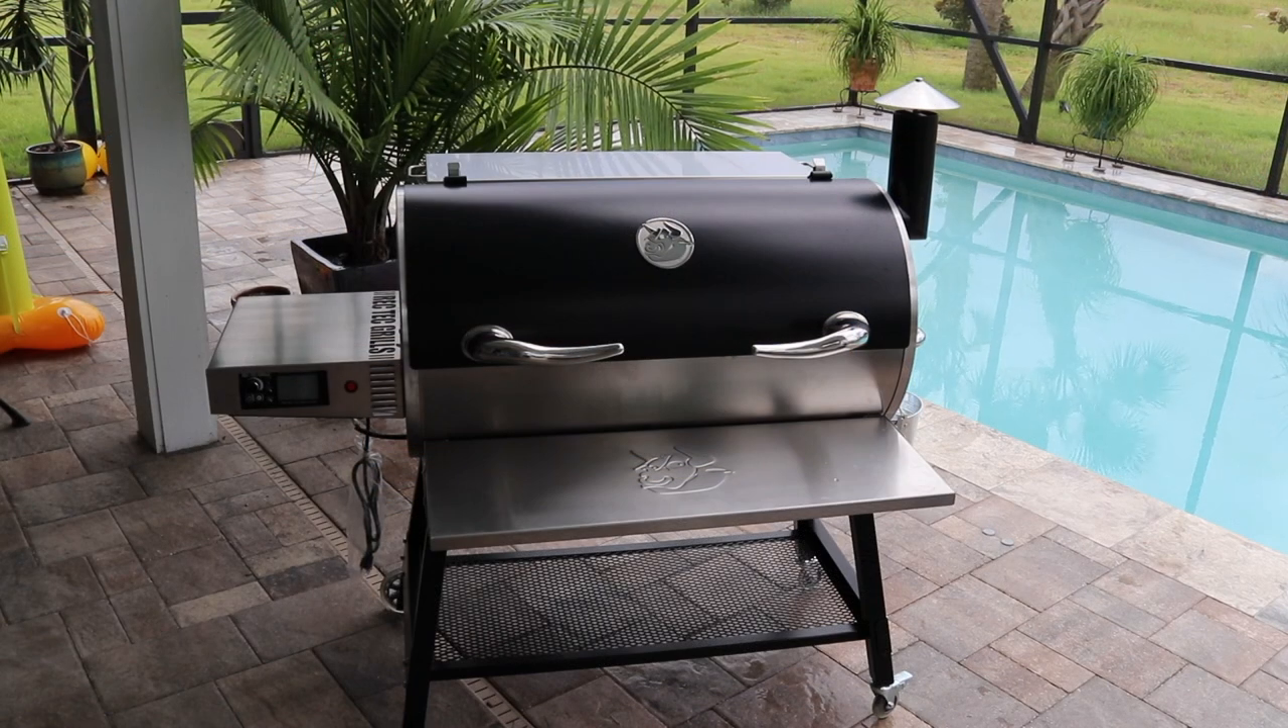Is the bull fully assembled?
Yes.